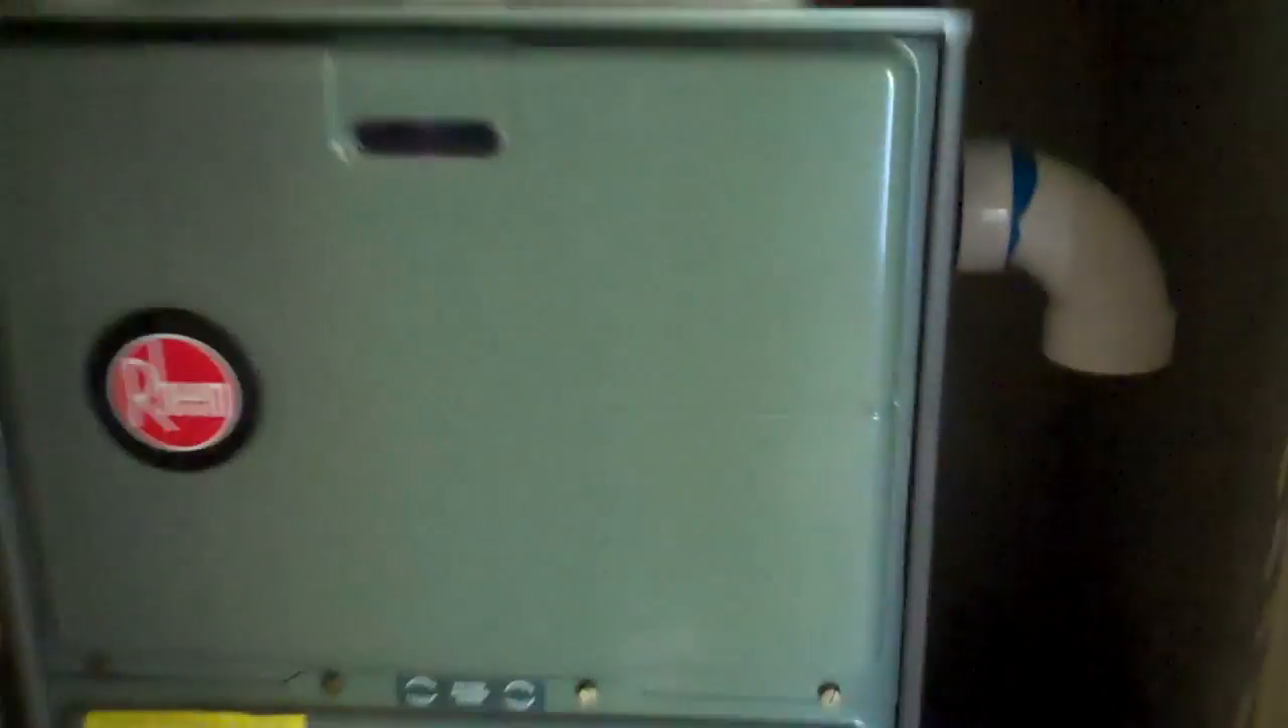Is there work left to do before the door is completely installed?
No.